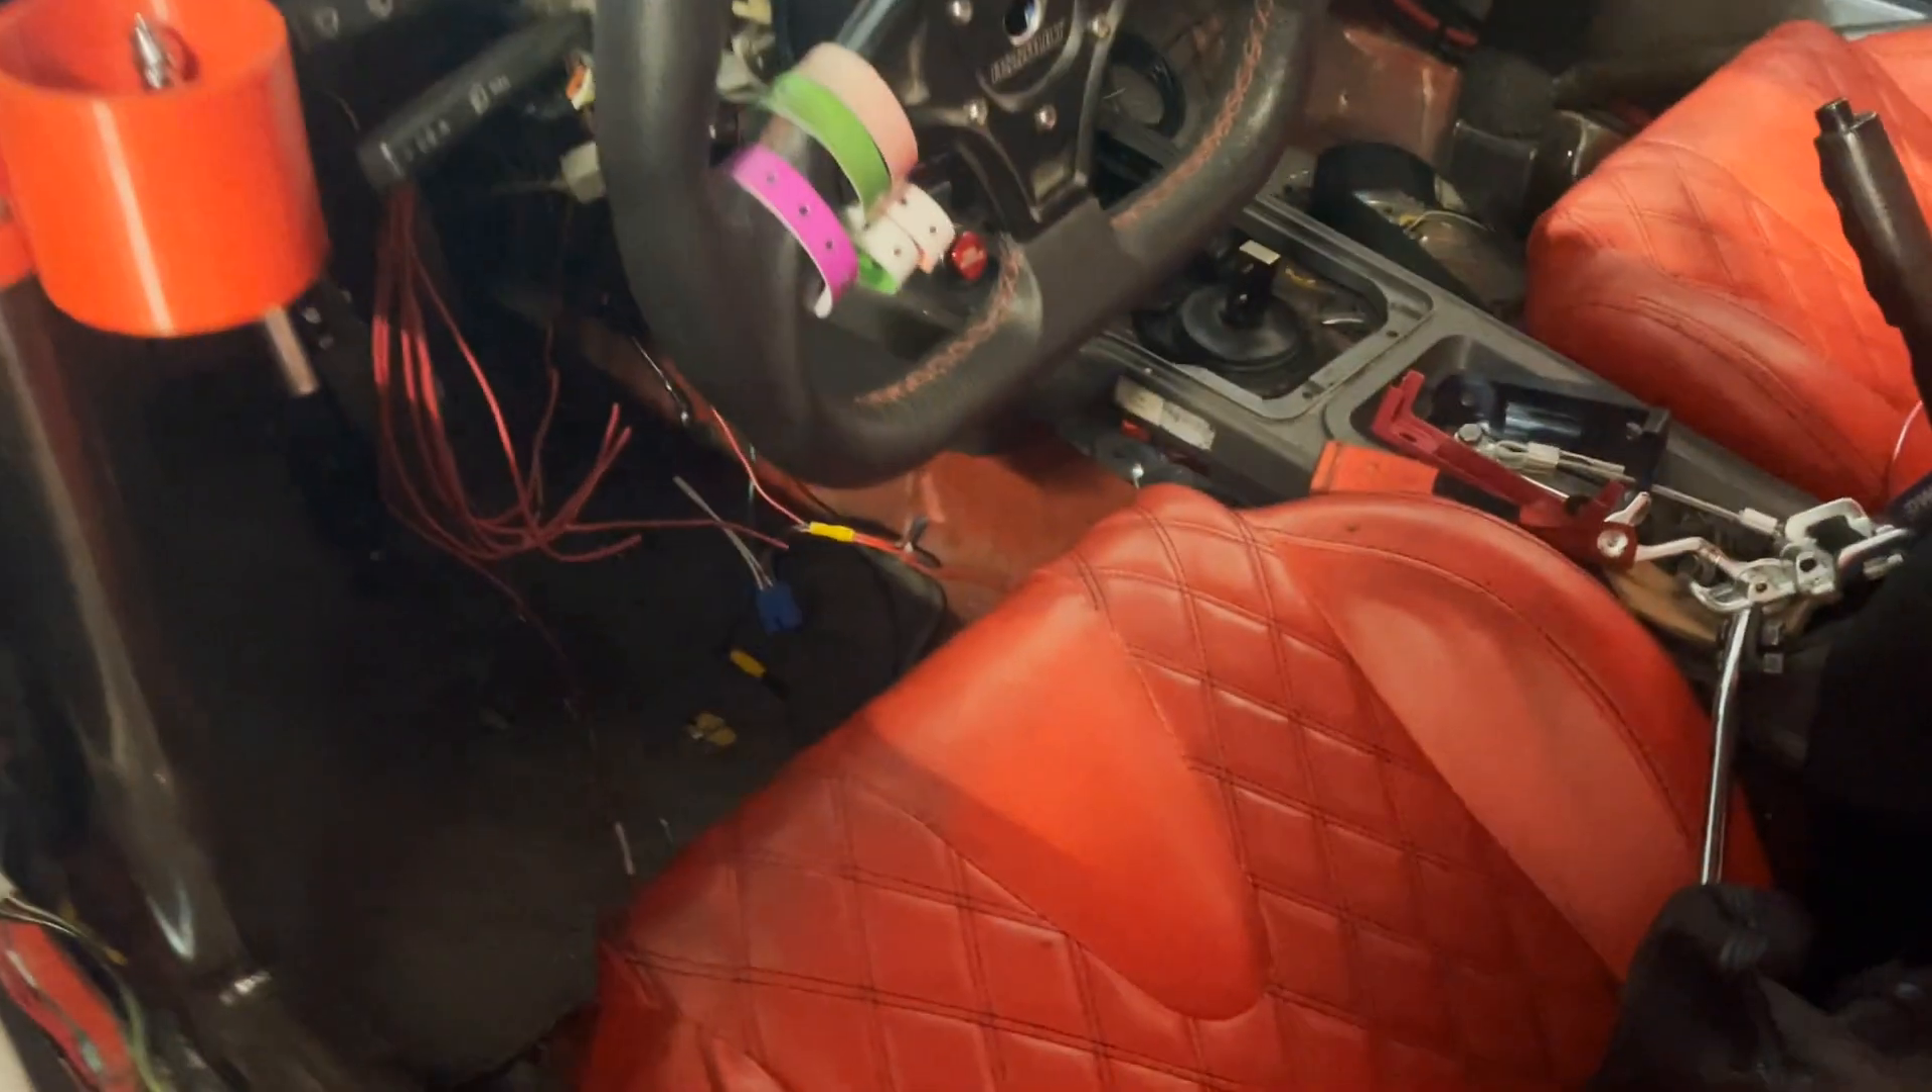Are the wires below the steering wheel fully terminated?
No.